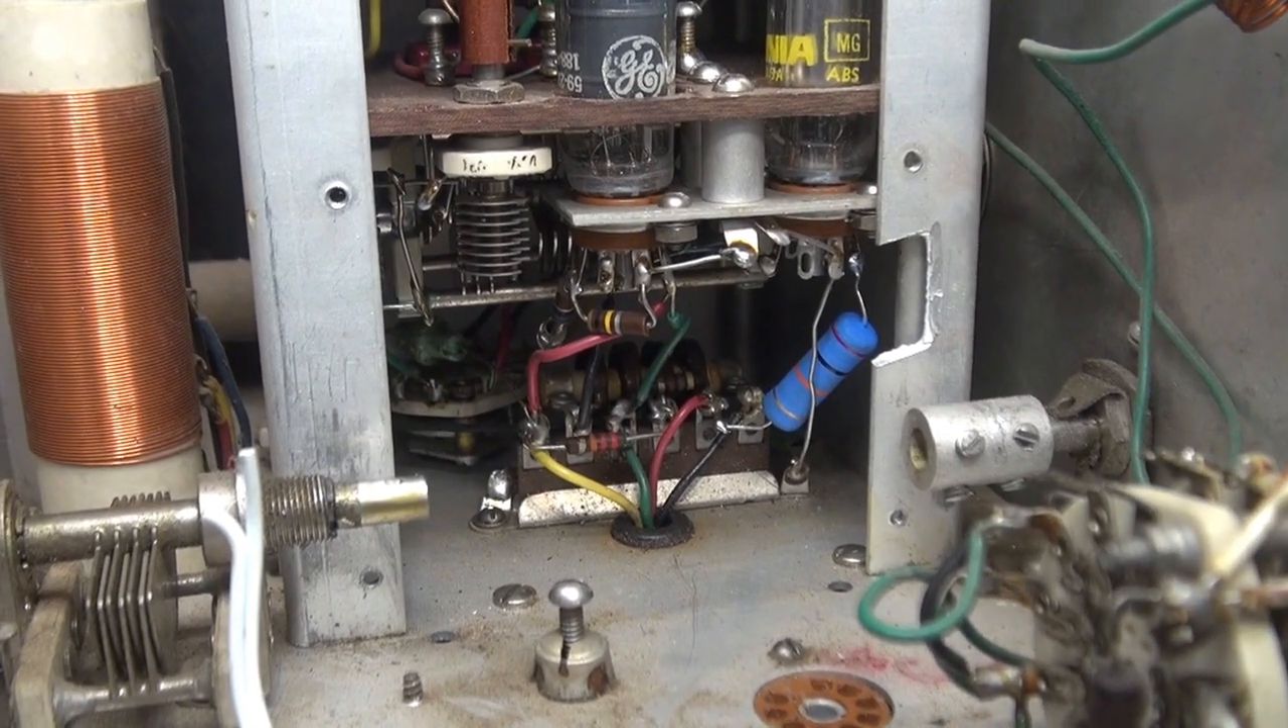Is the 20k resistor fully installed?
Yes.